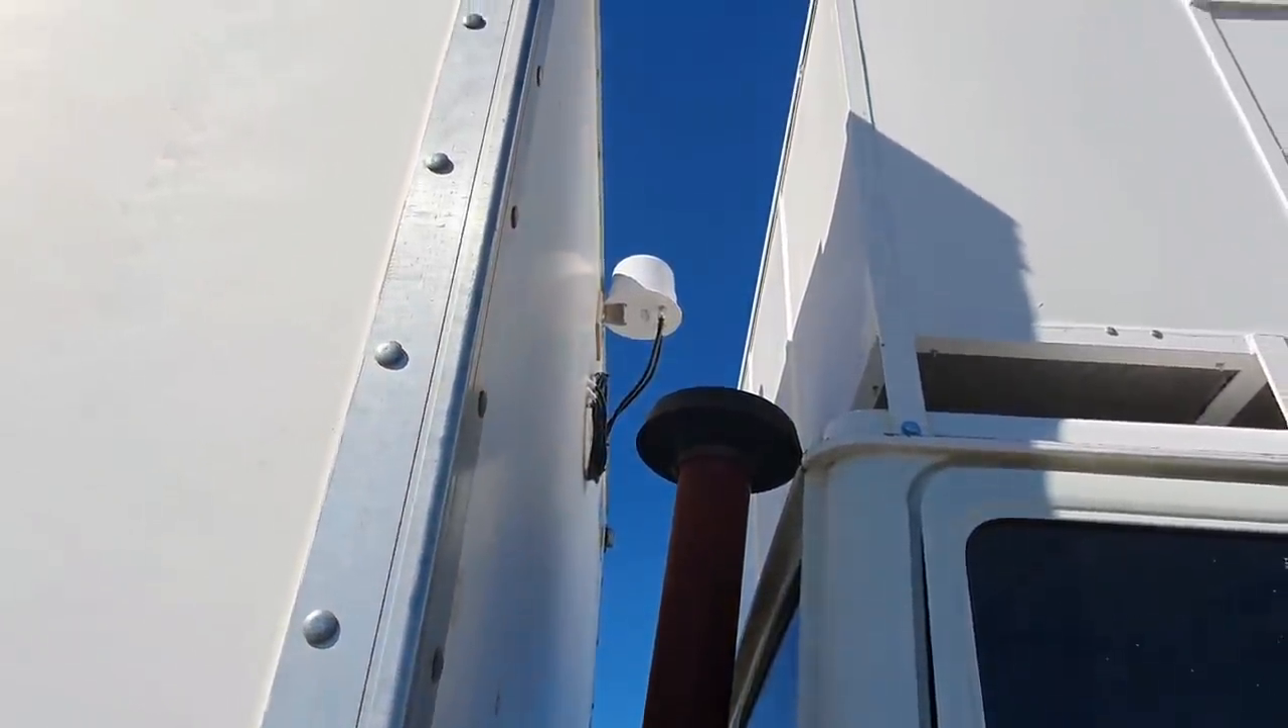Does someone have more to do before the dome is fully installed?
No.